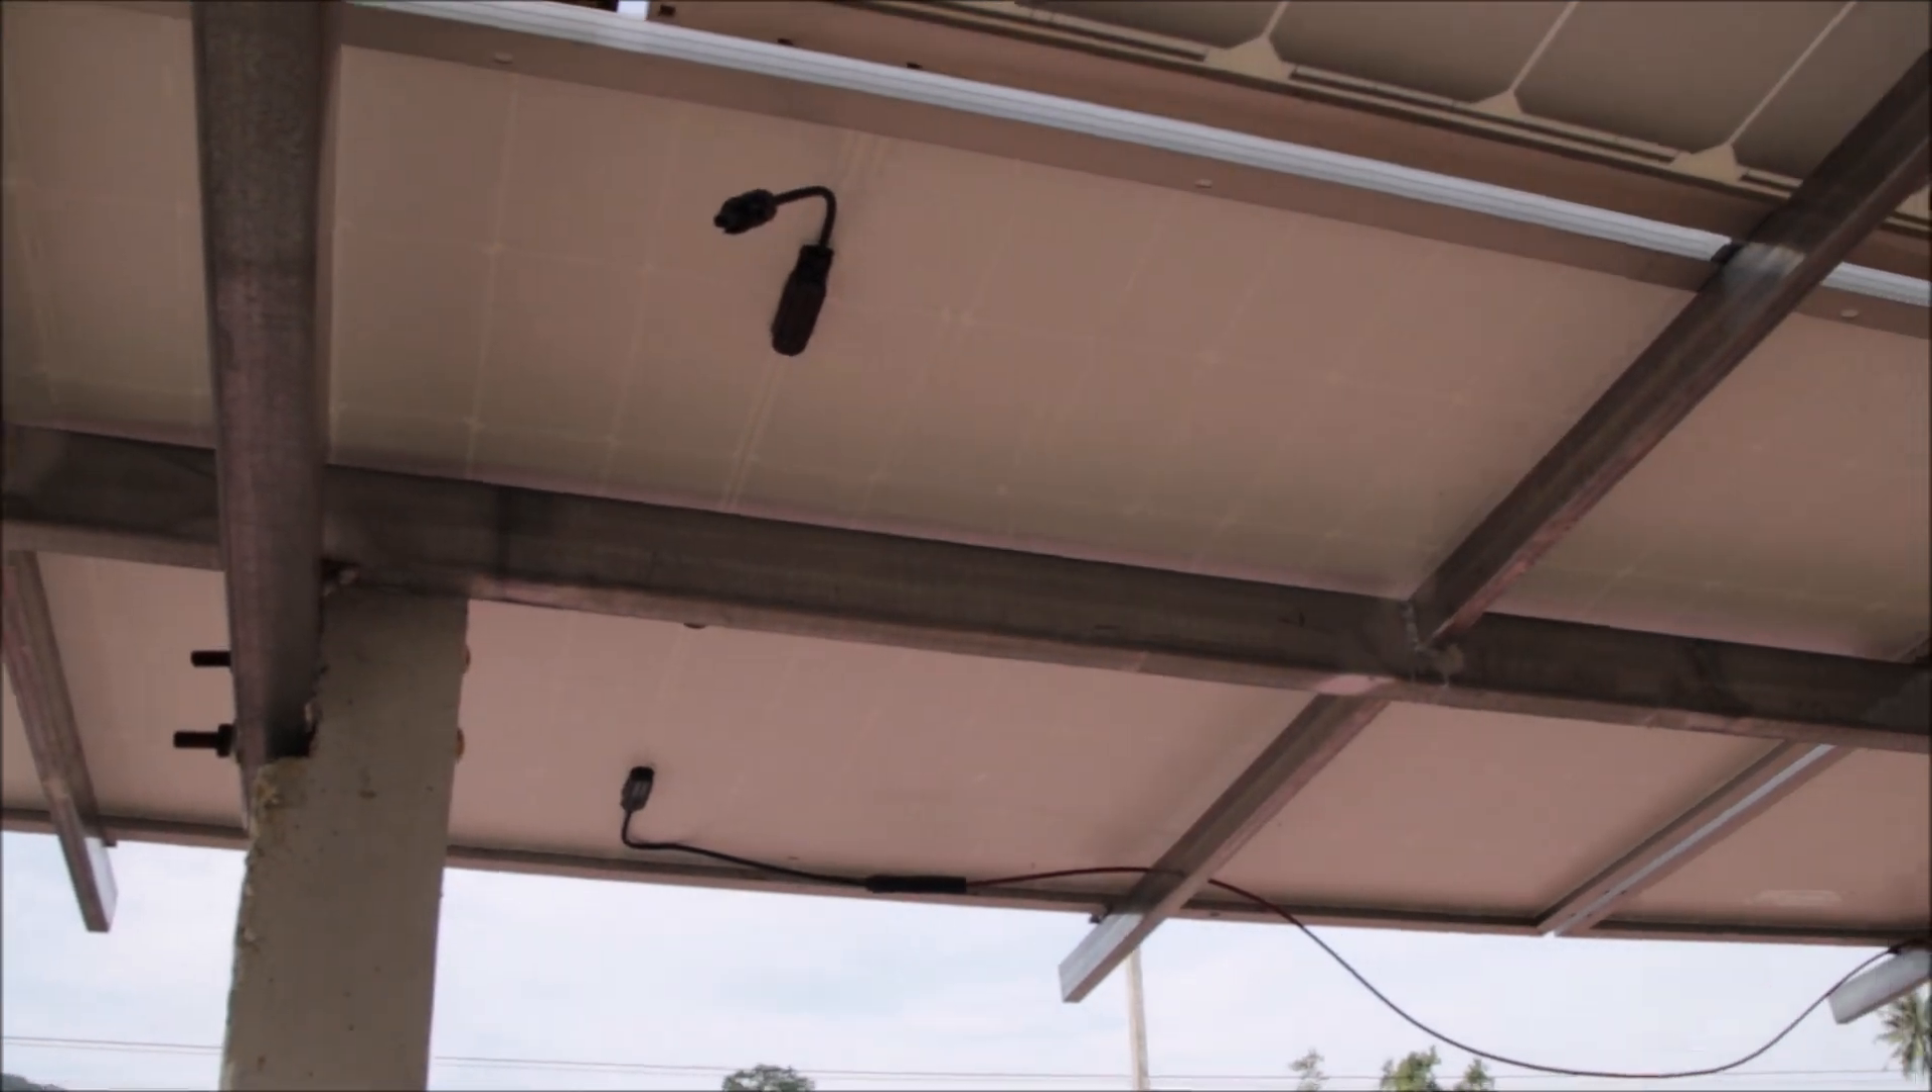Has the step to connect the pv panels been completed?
No.